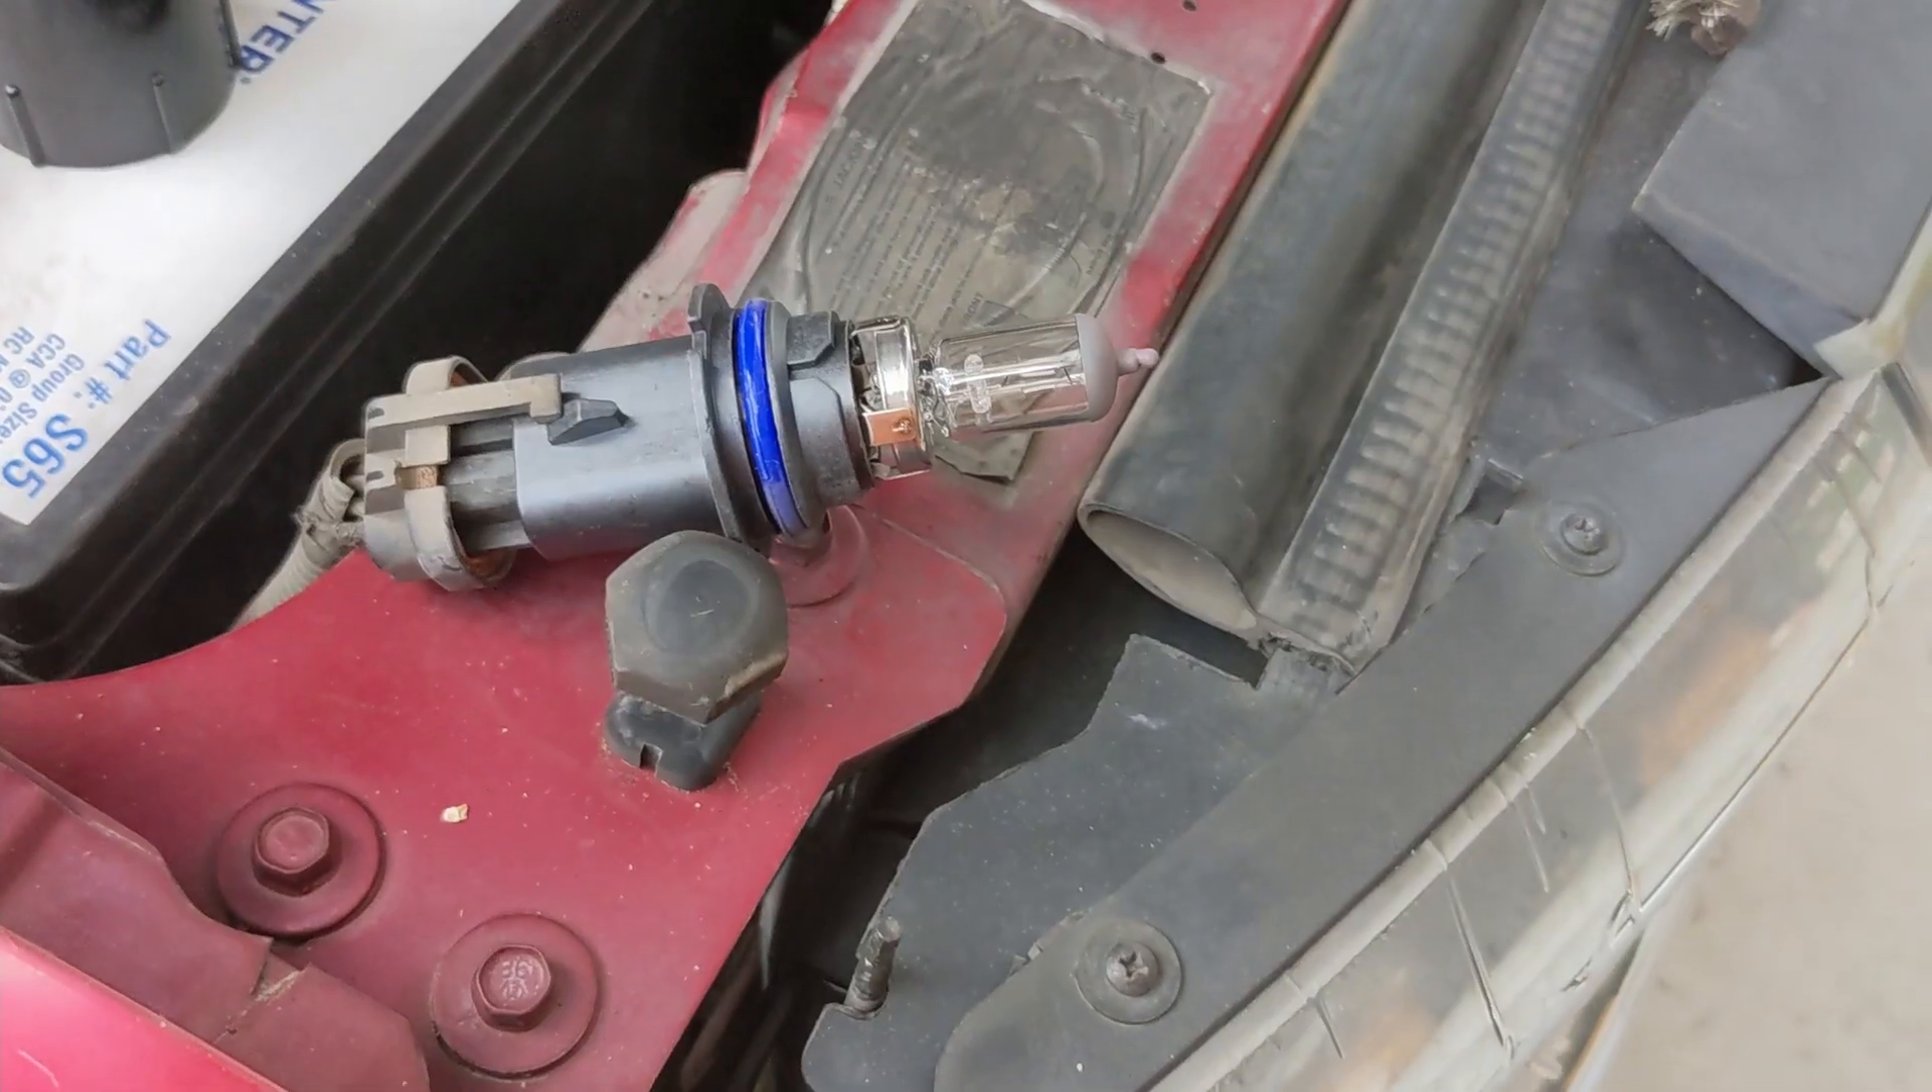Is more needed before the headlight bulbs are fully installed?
Yes.